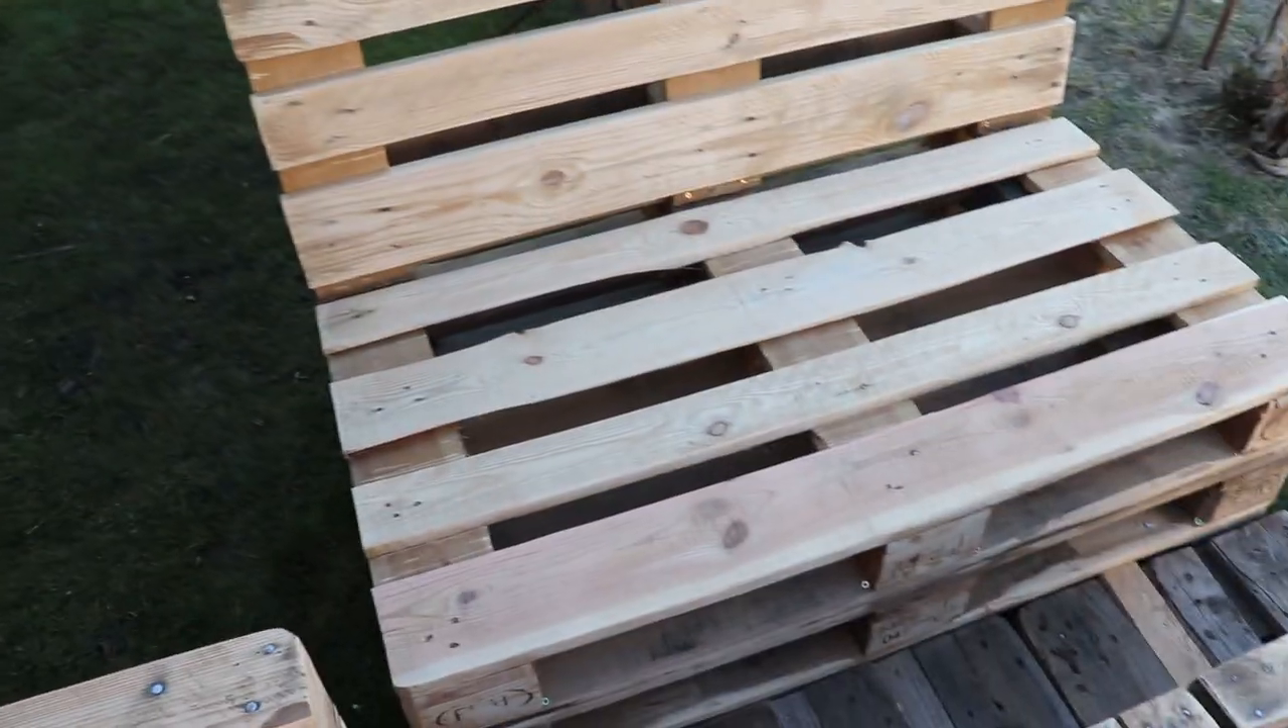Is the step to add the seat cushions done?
No.